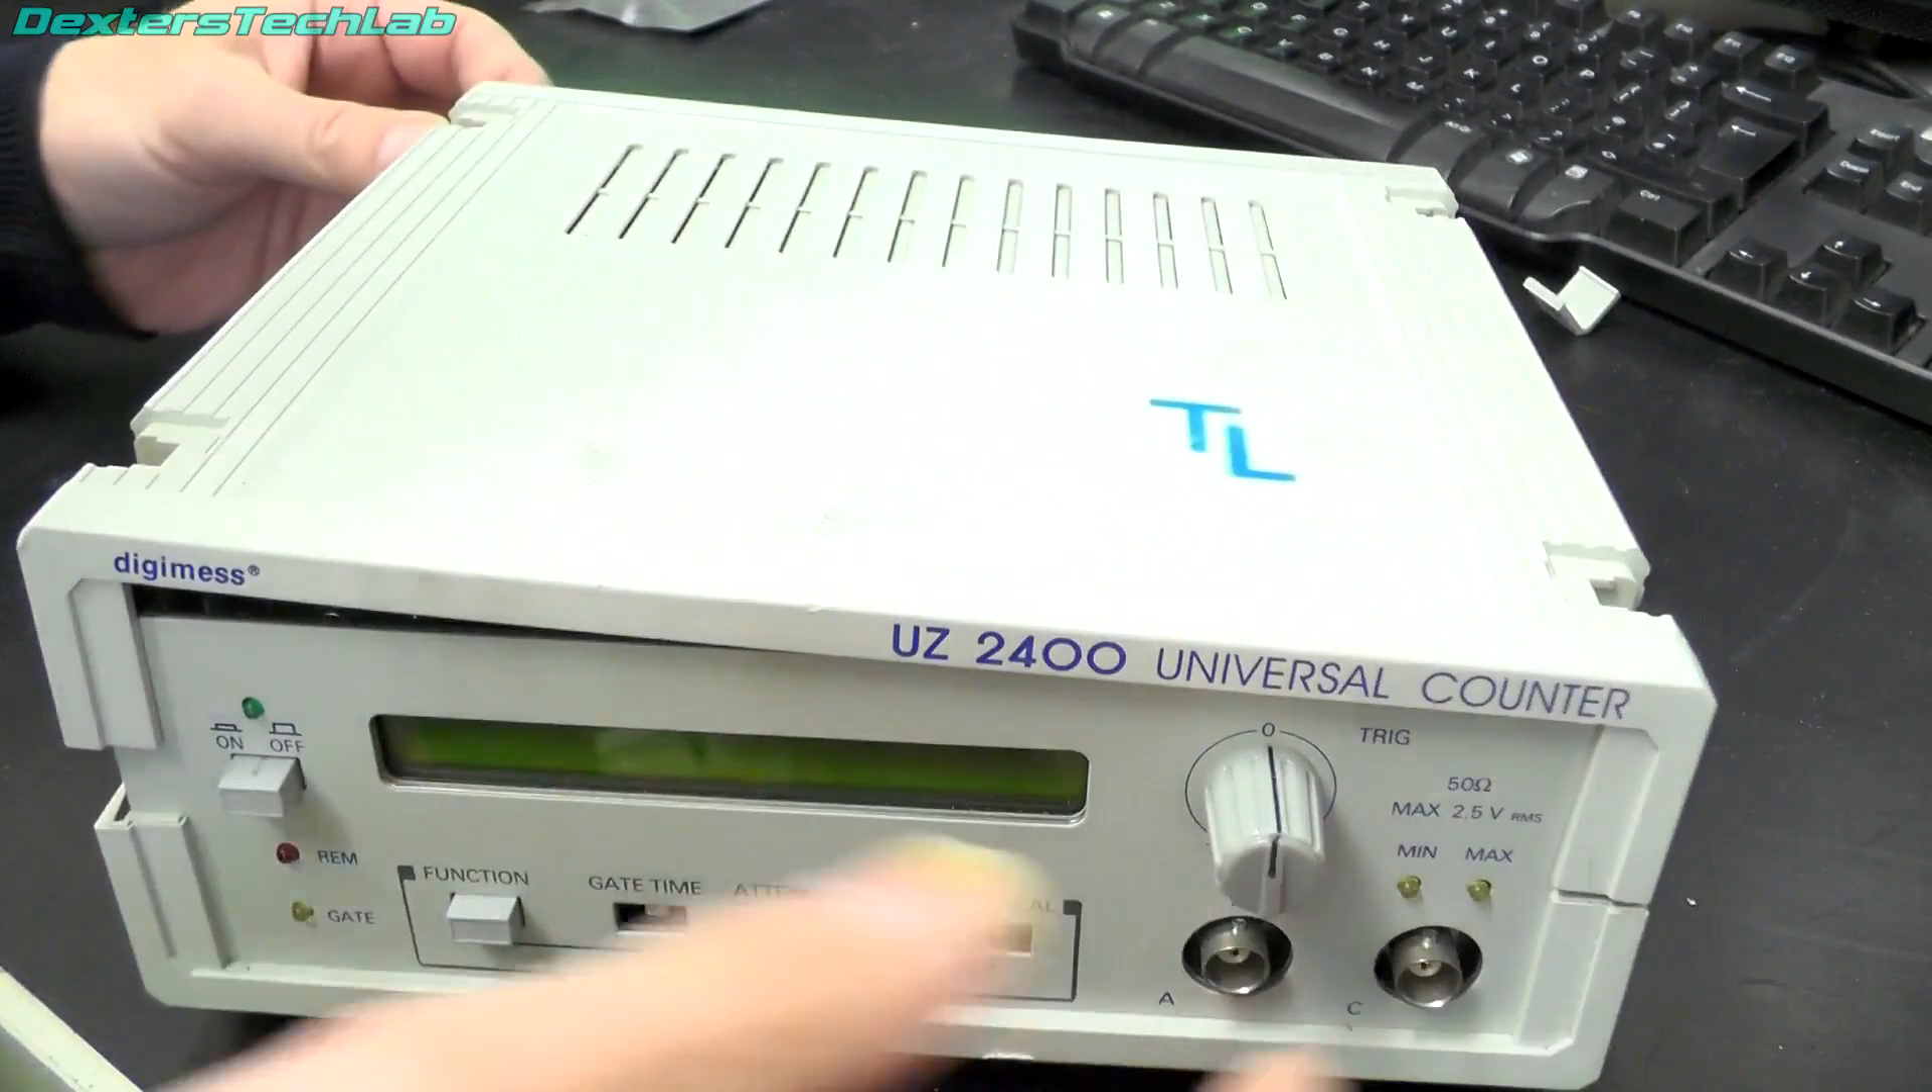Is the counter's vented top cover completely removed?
No.